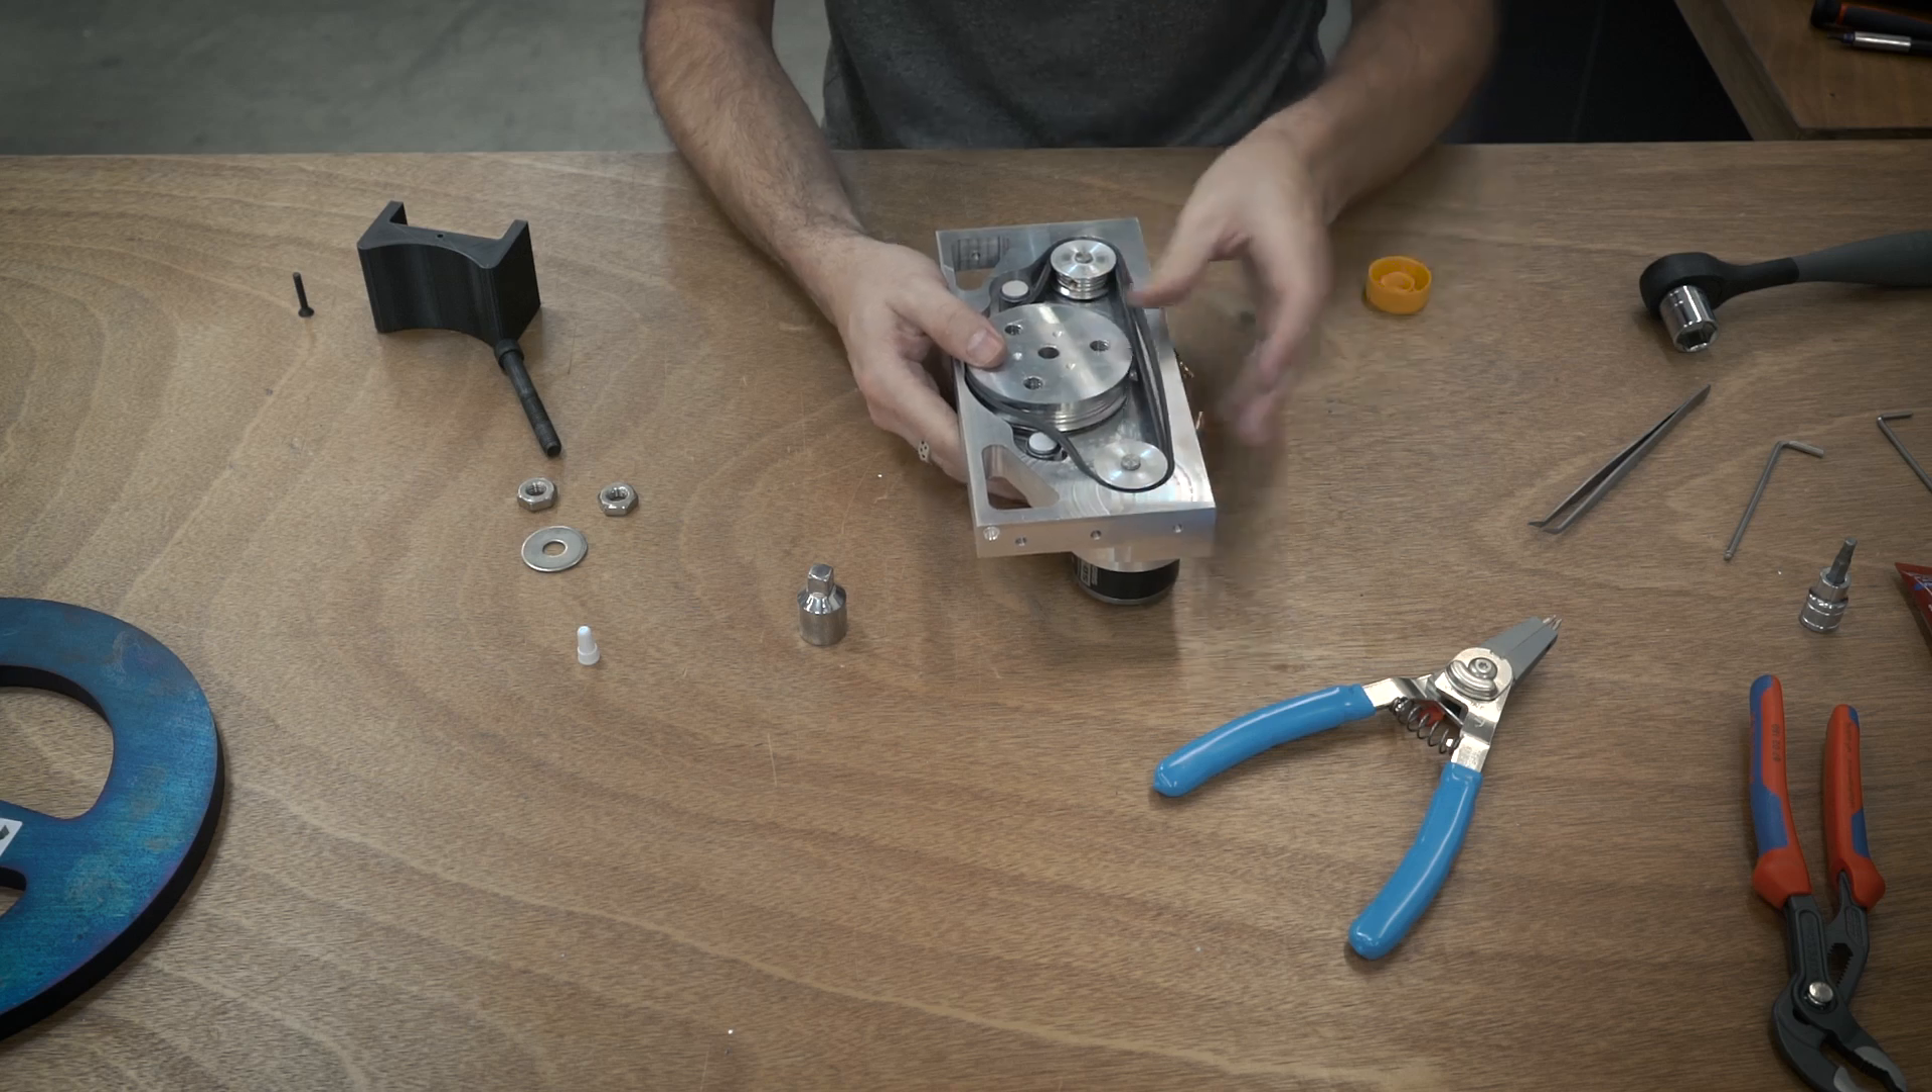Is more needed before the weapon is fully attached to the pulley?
Yes.